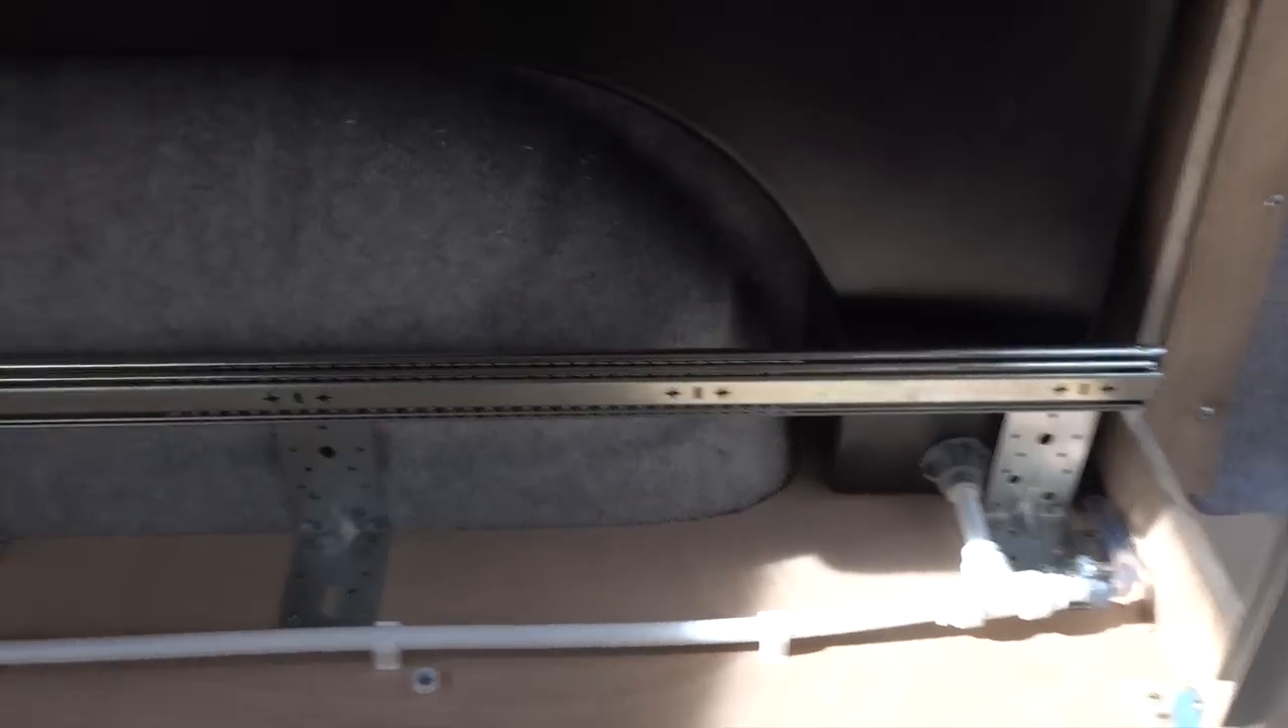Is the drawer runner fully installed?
Yes.